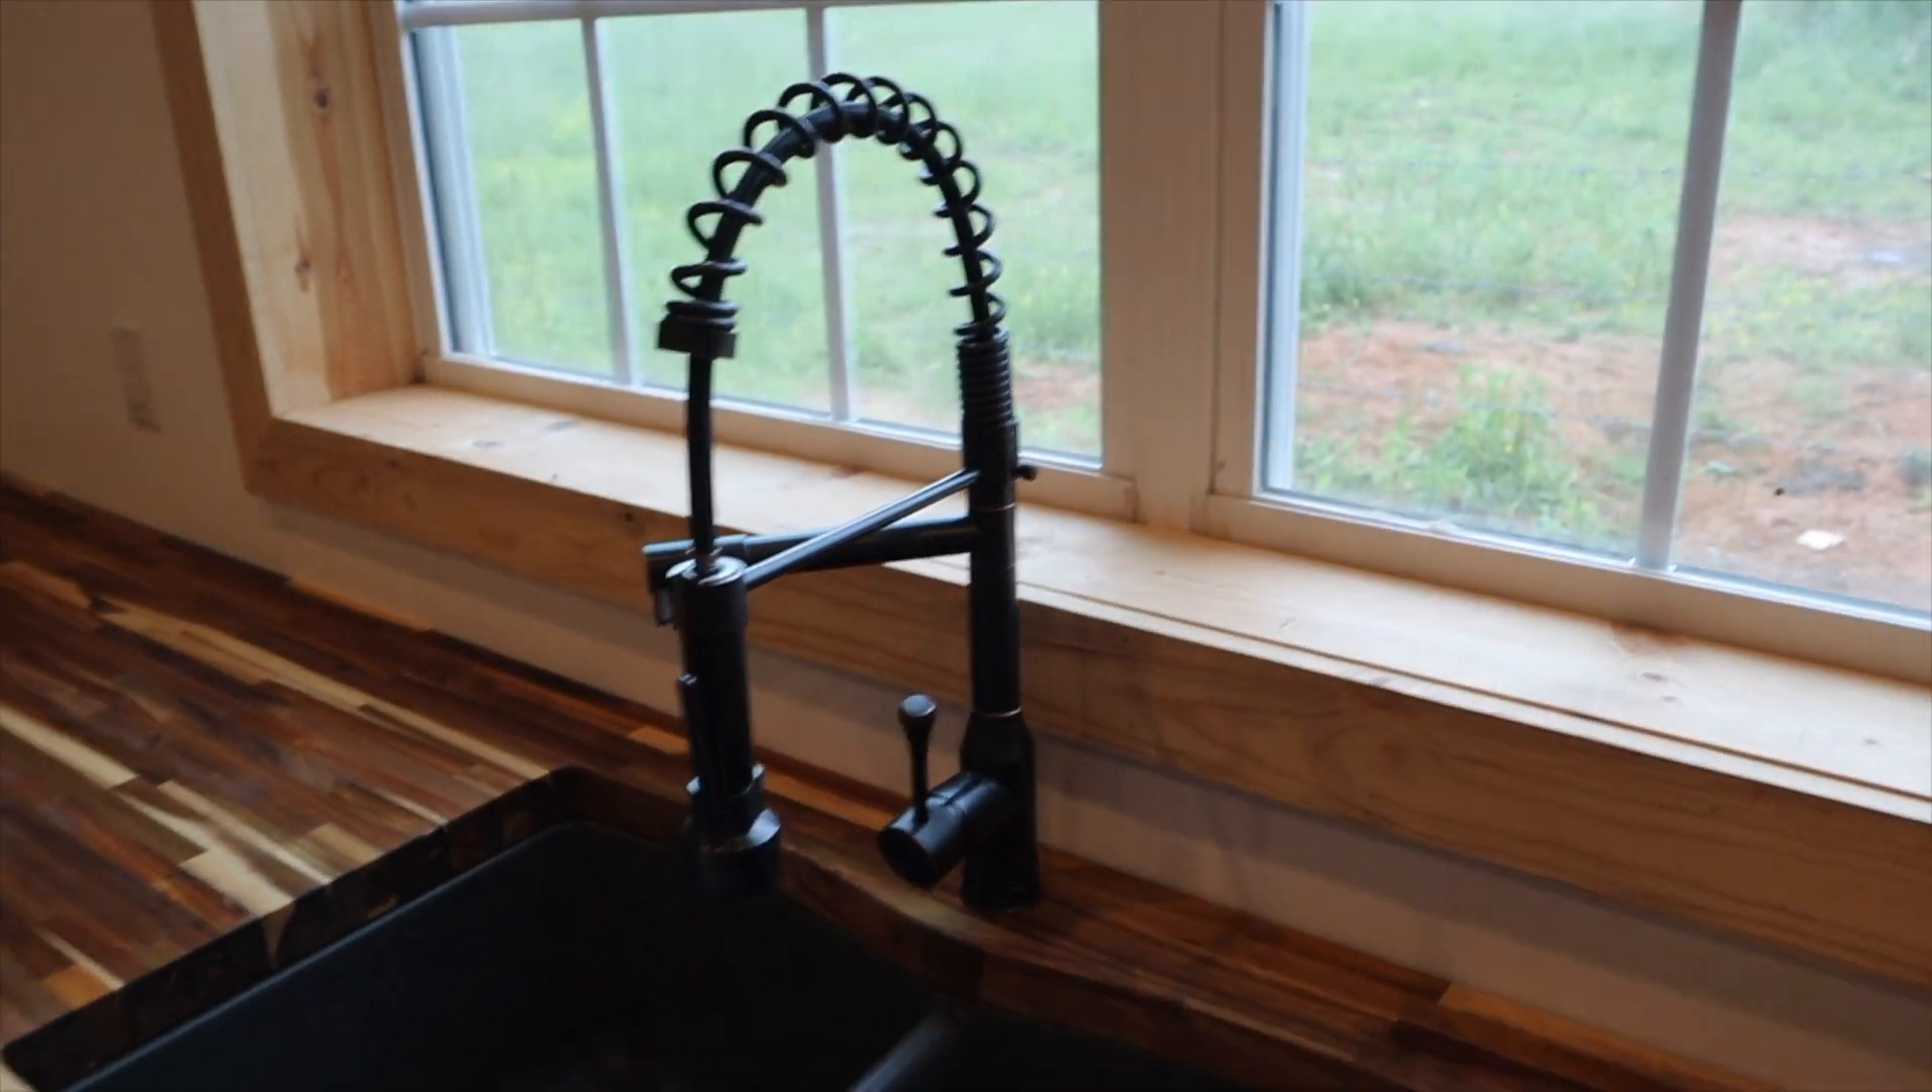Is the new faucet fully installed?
Yes.